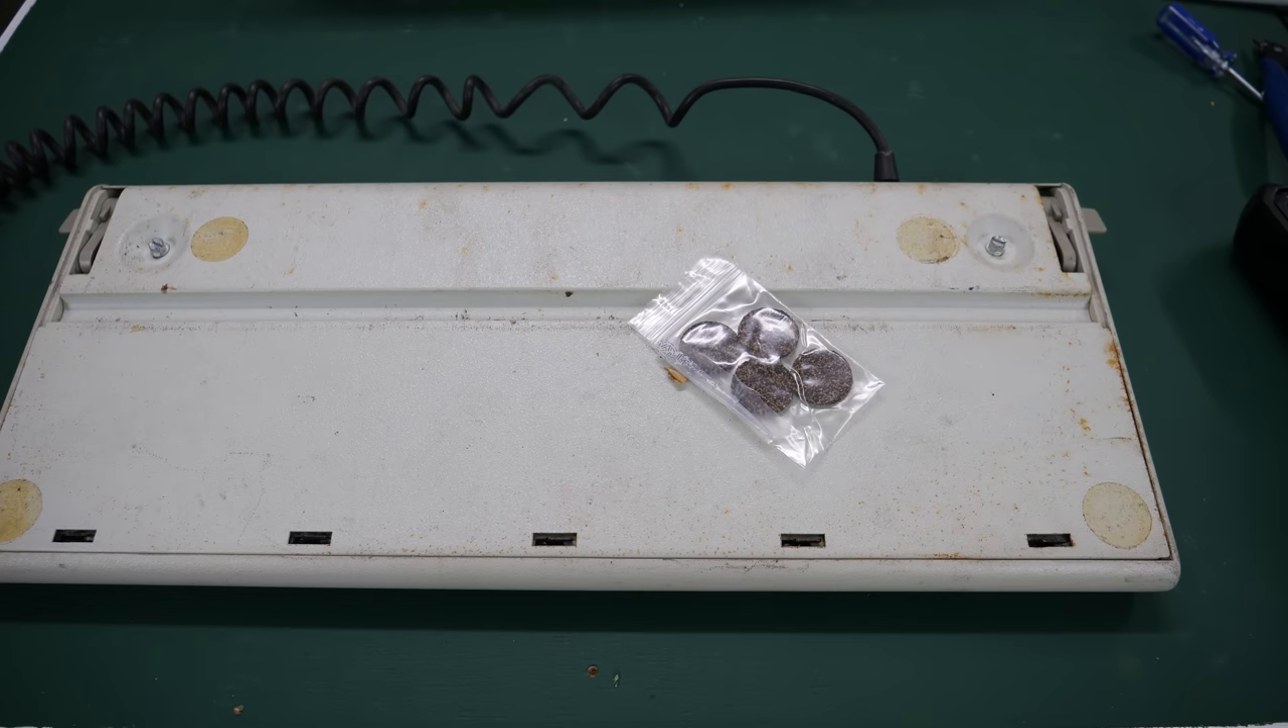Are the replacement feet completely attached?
No.